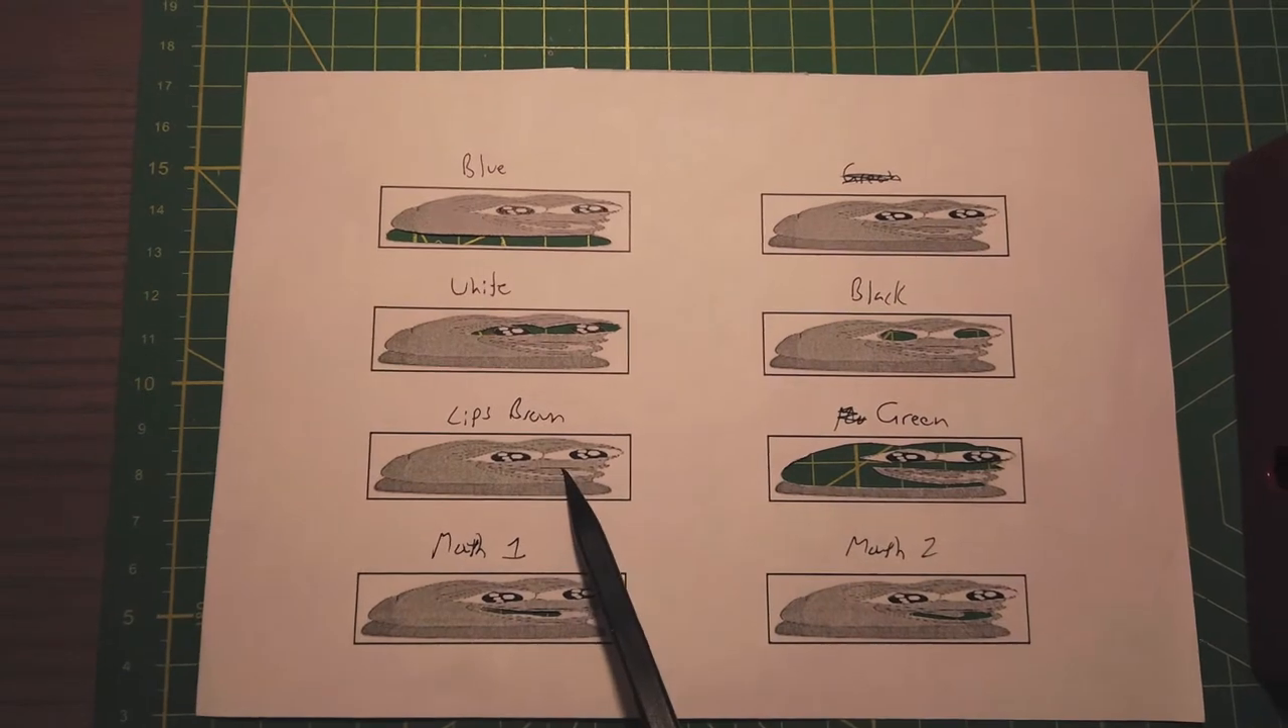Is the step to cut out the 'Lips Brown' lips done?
No.